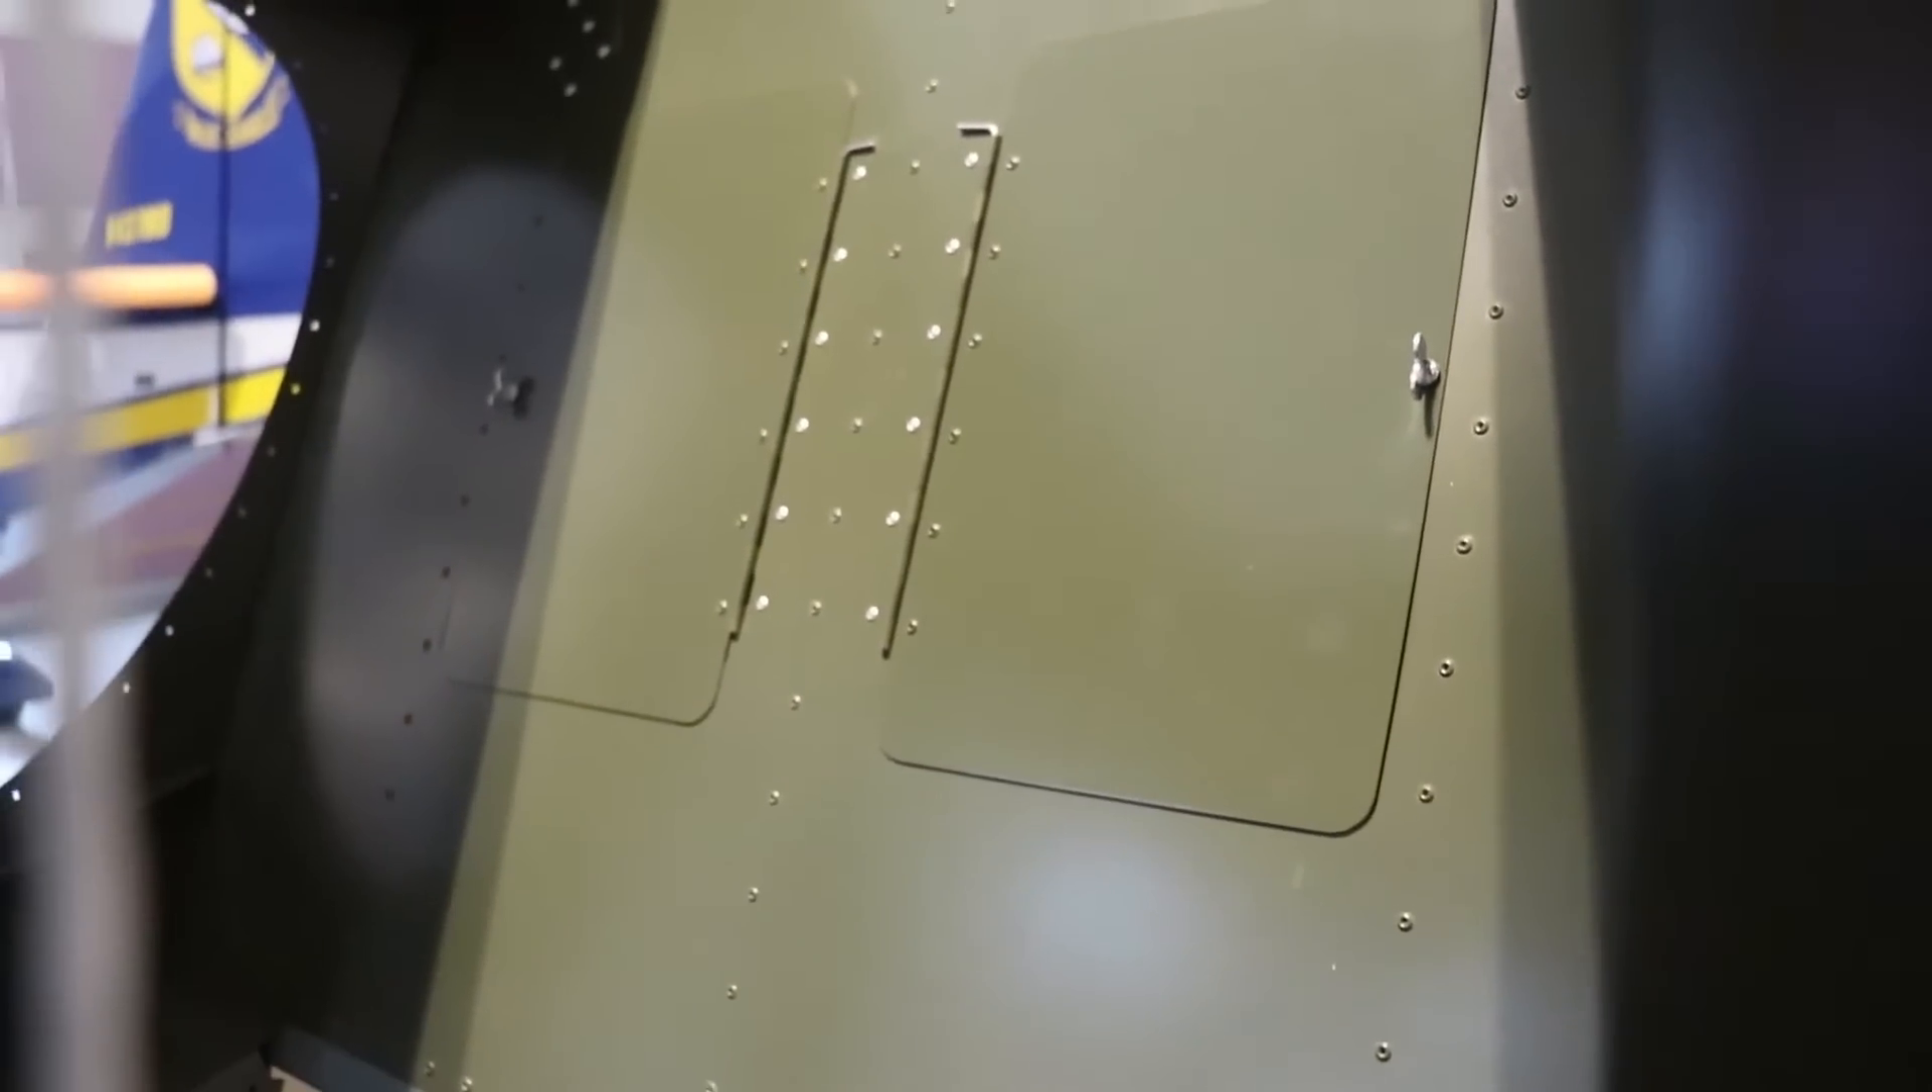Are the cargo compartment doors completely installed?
Yes.